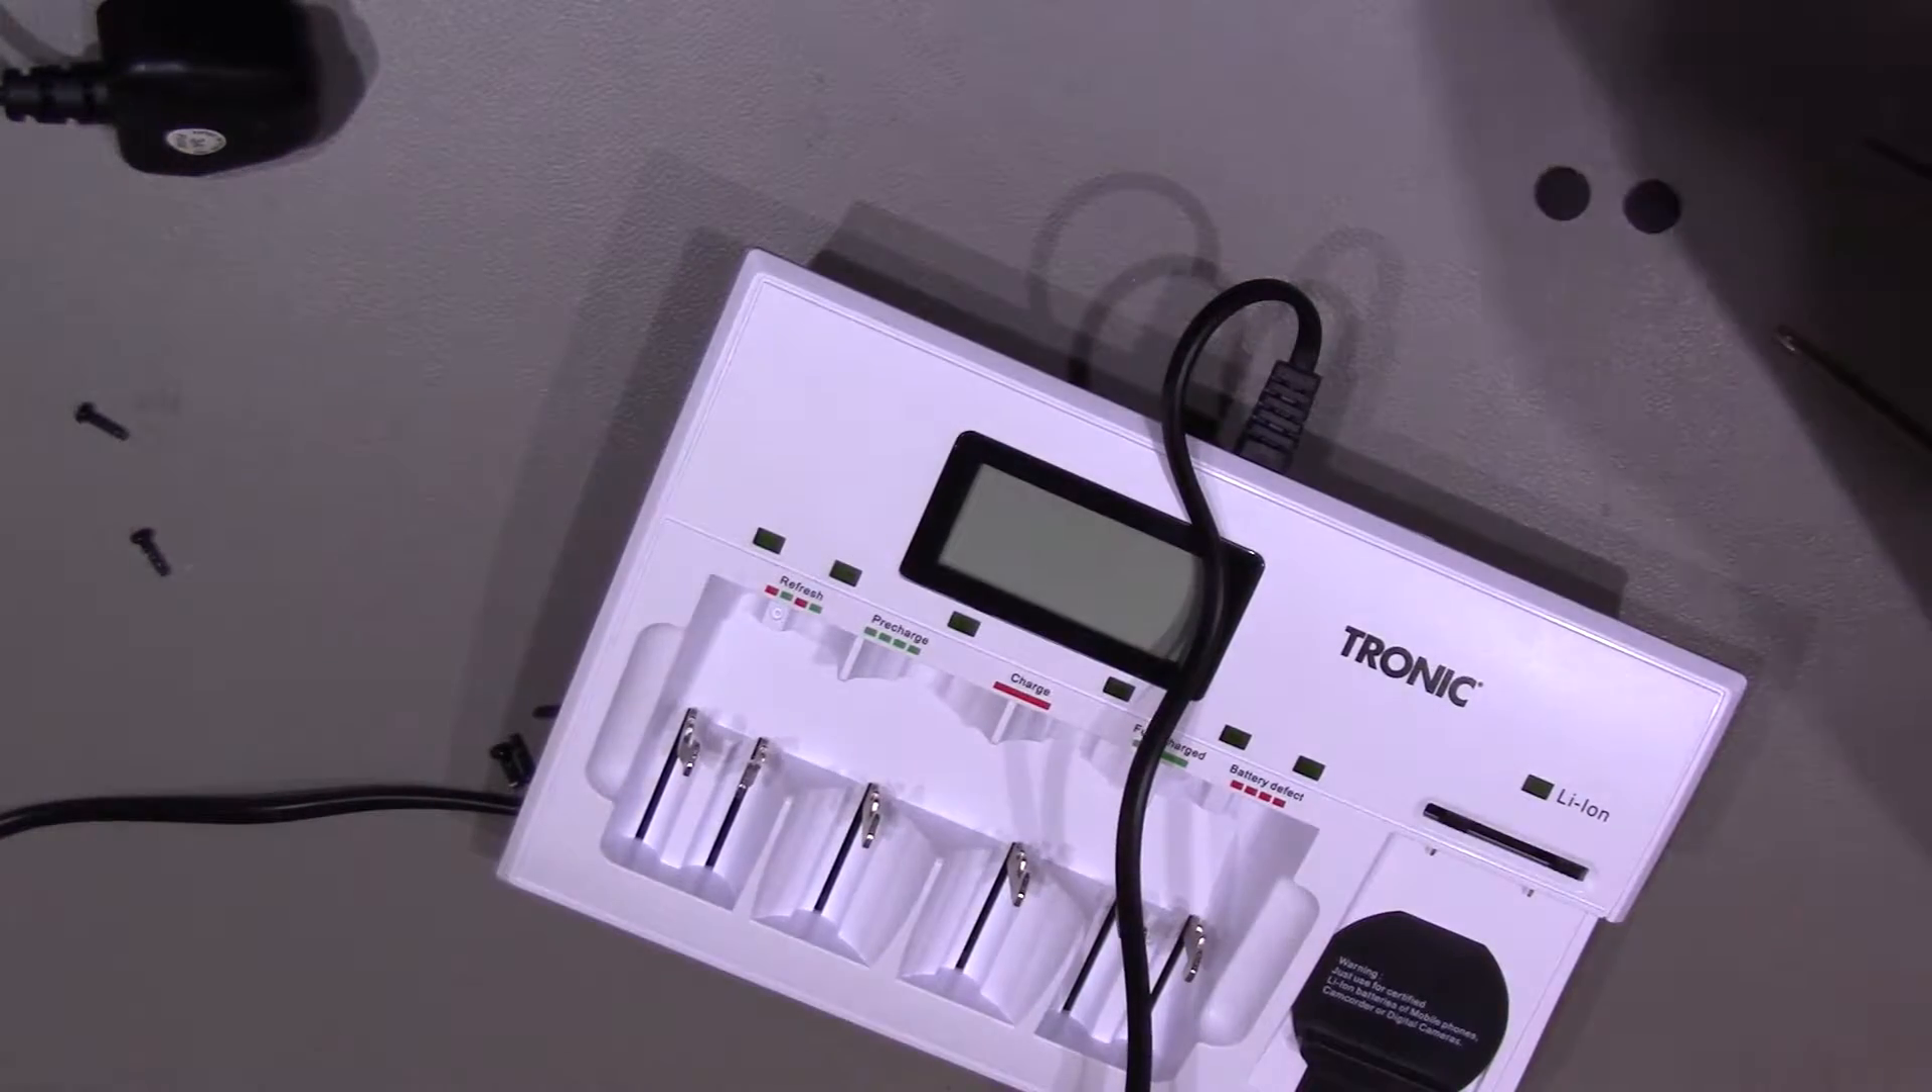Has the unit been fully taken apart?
No.